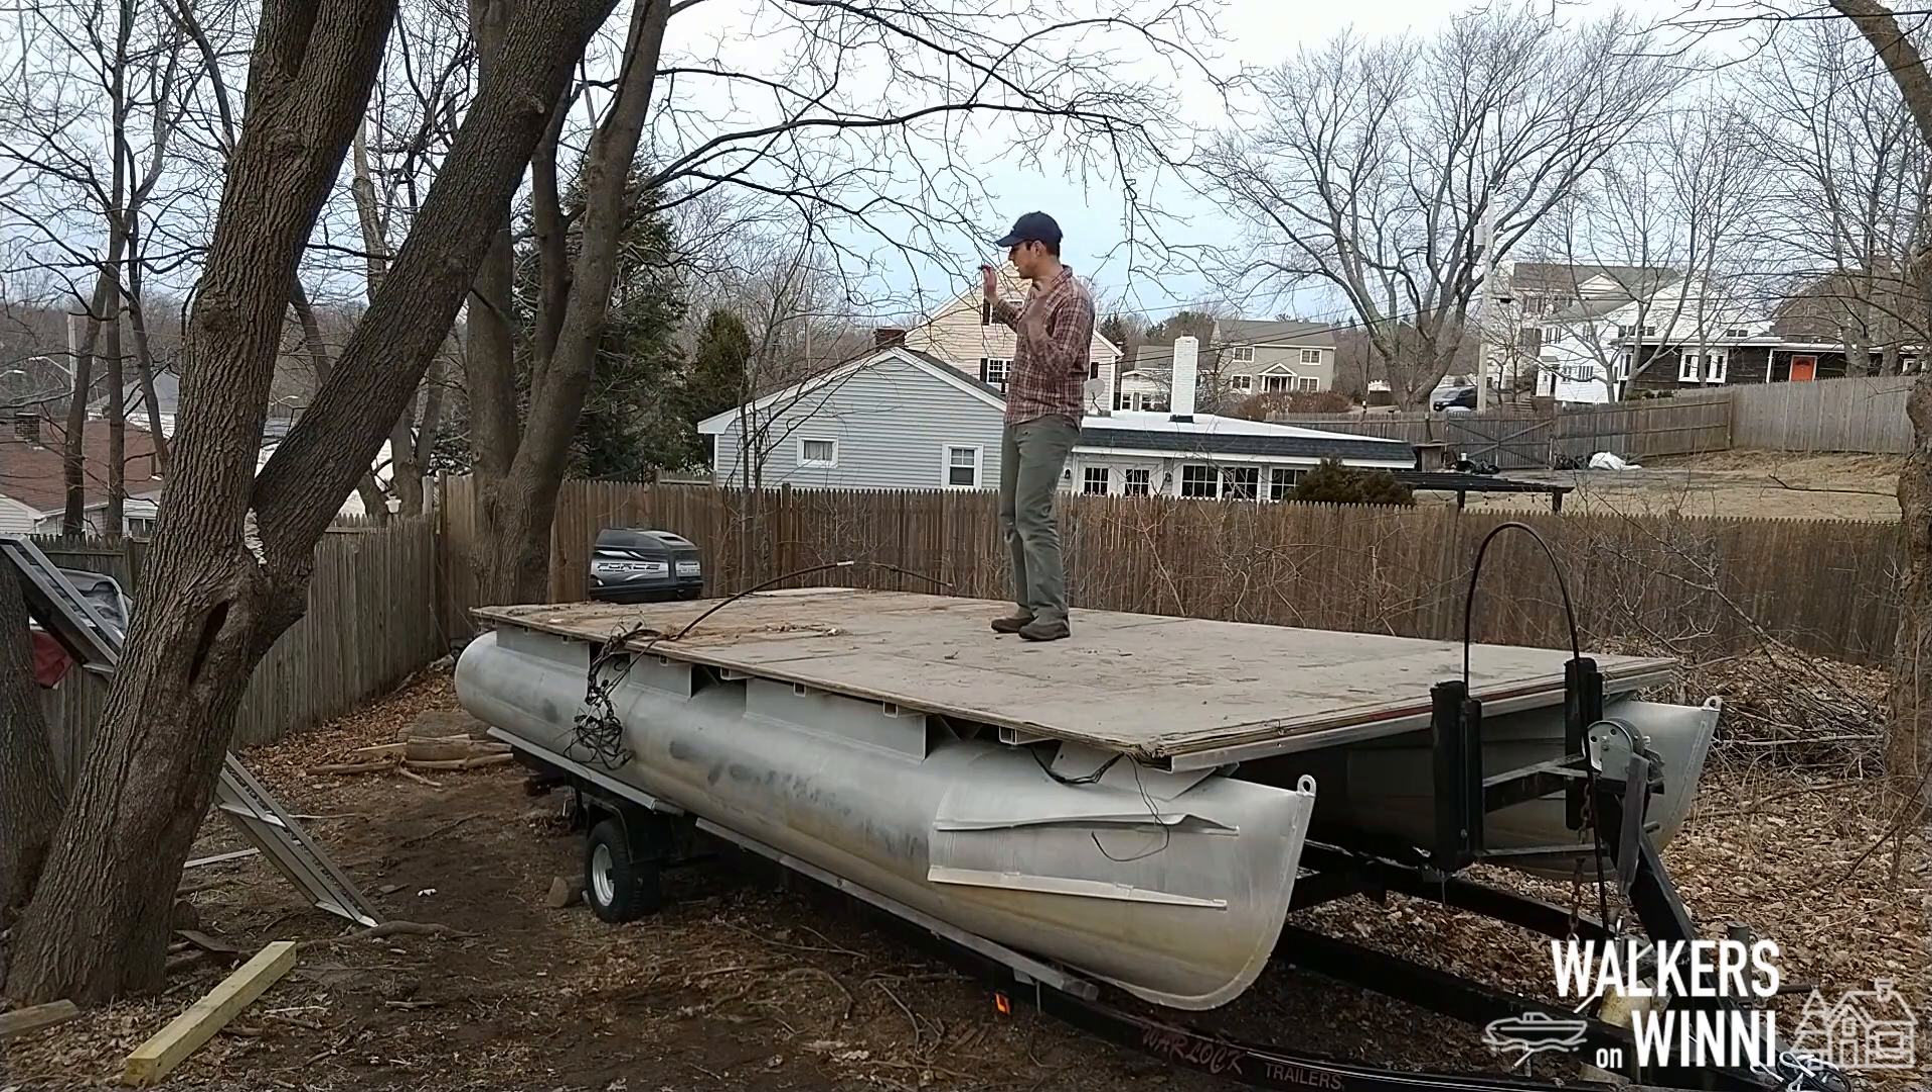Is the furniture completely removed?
Yes.